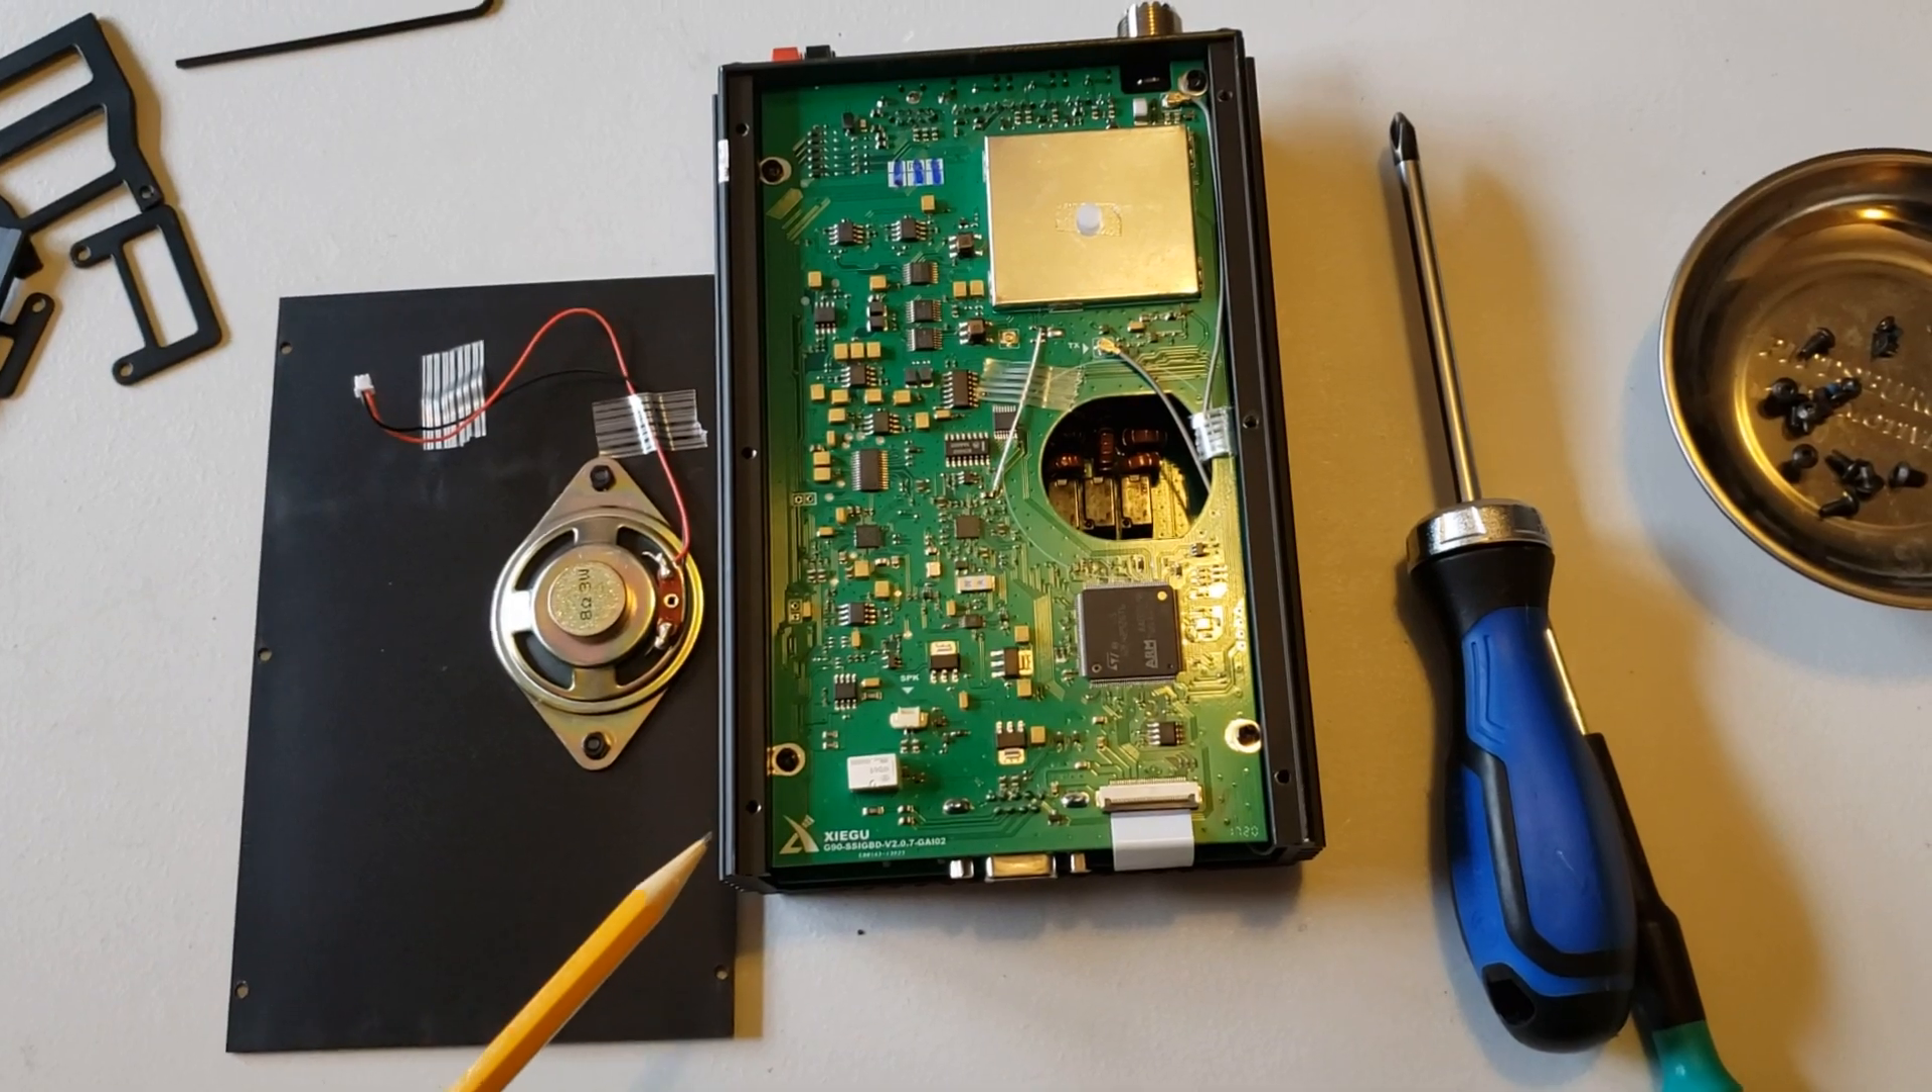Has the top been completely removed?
Yes.